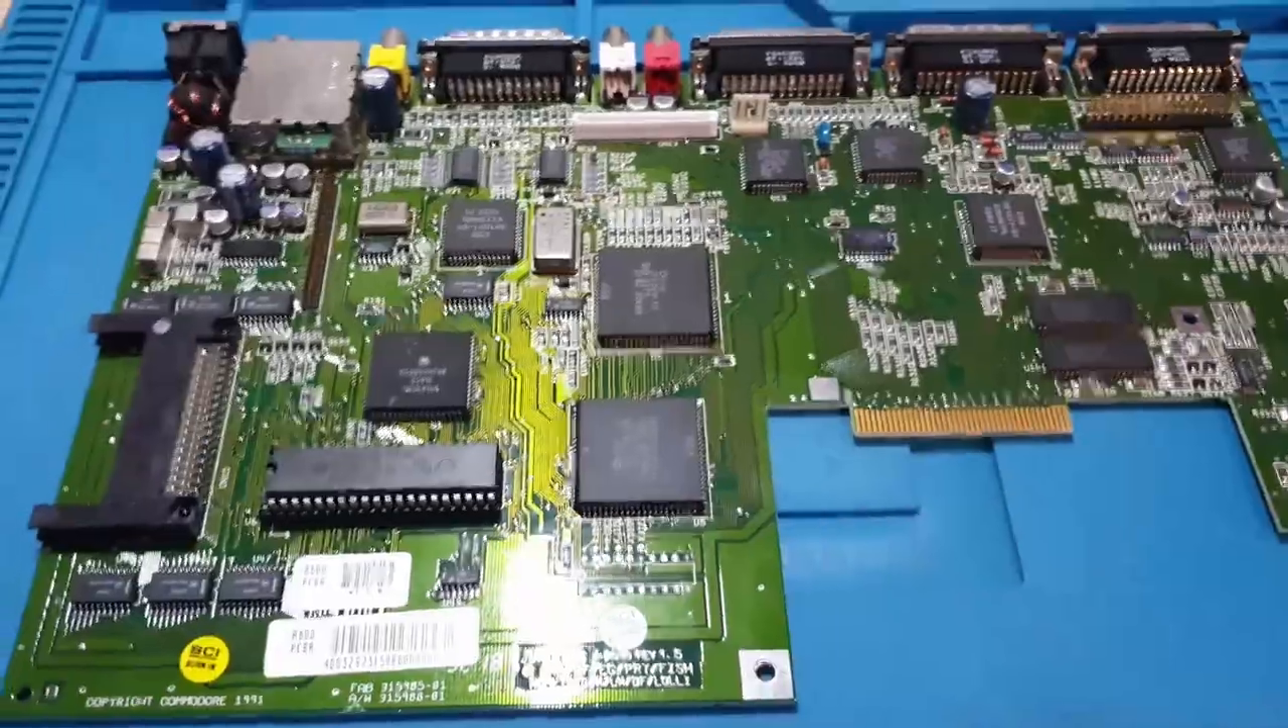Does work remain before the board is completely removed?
No.